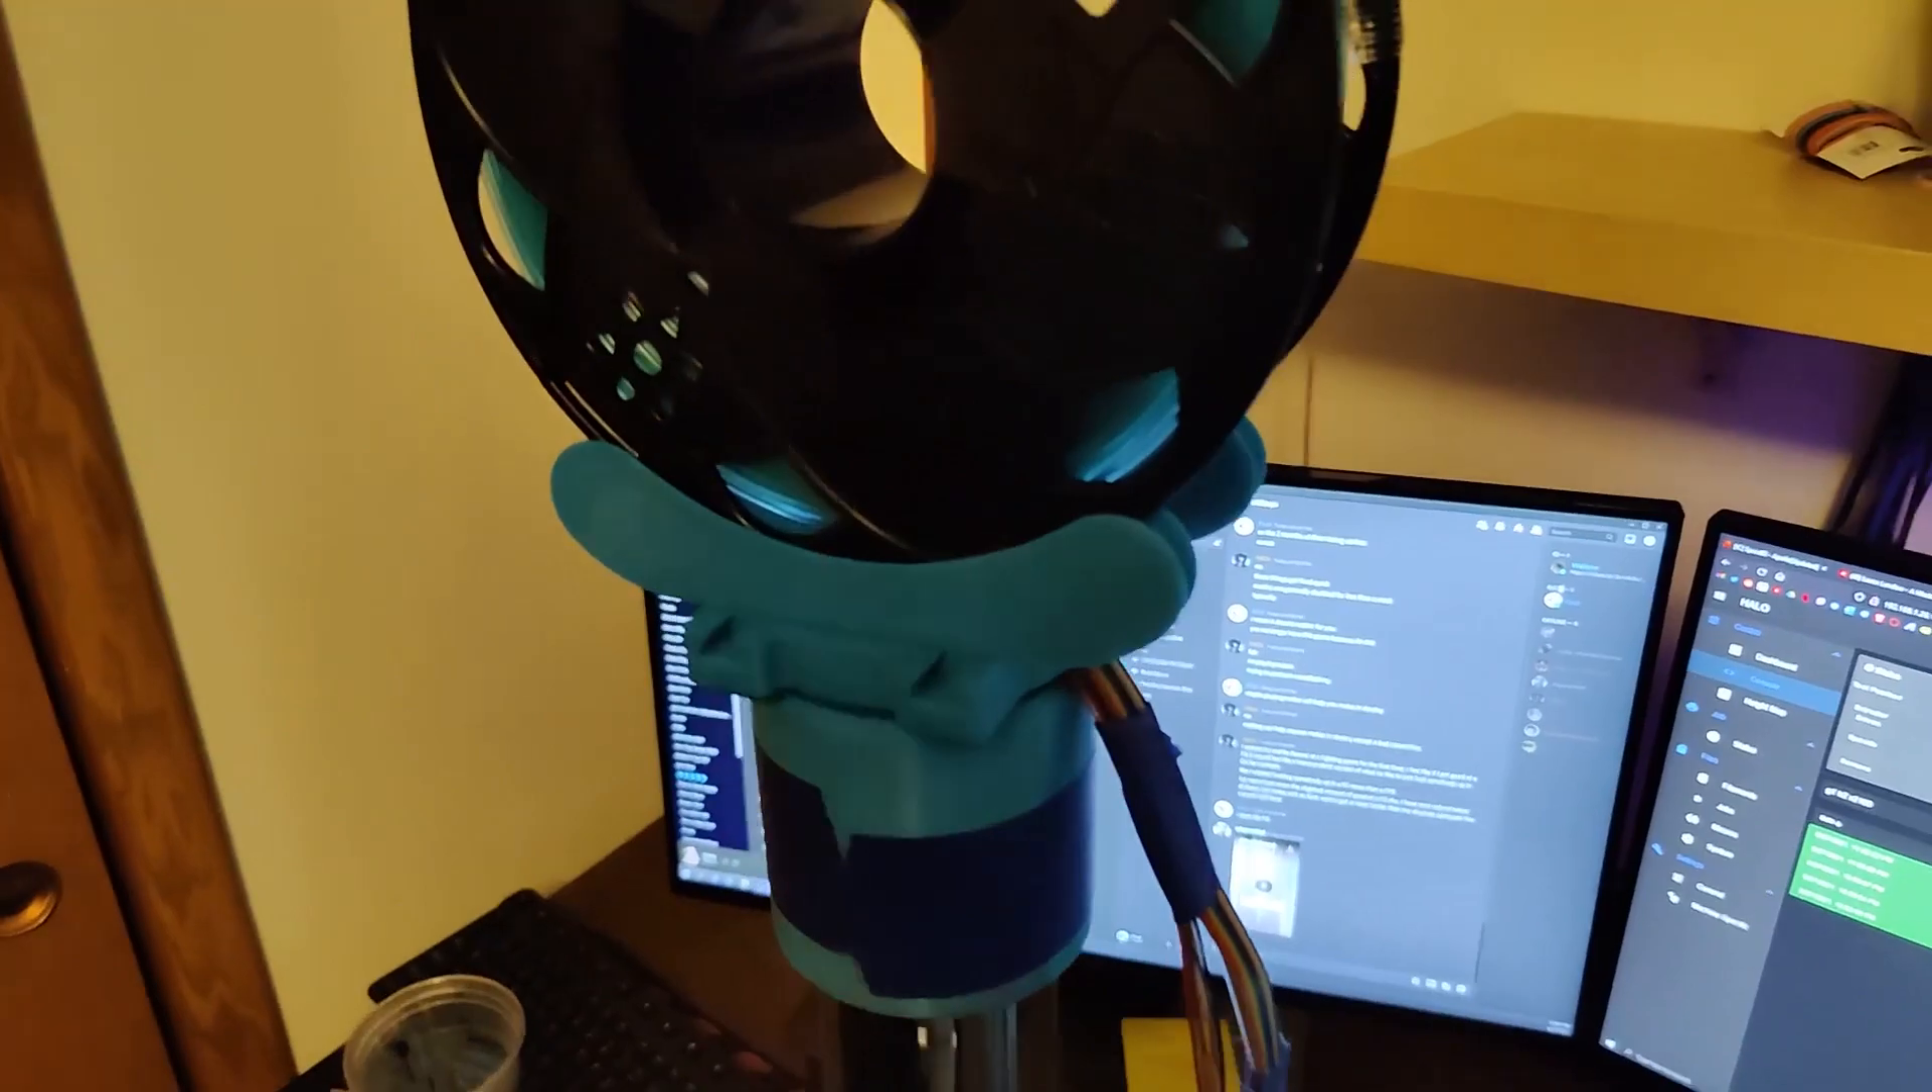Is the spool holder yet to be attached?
No.